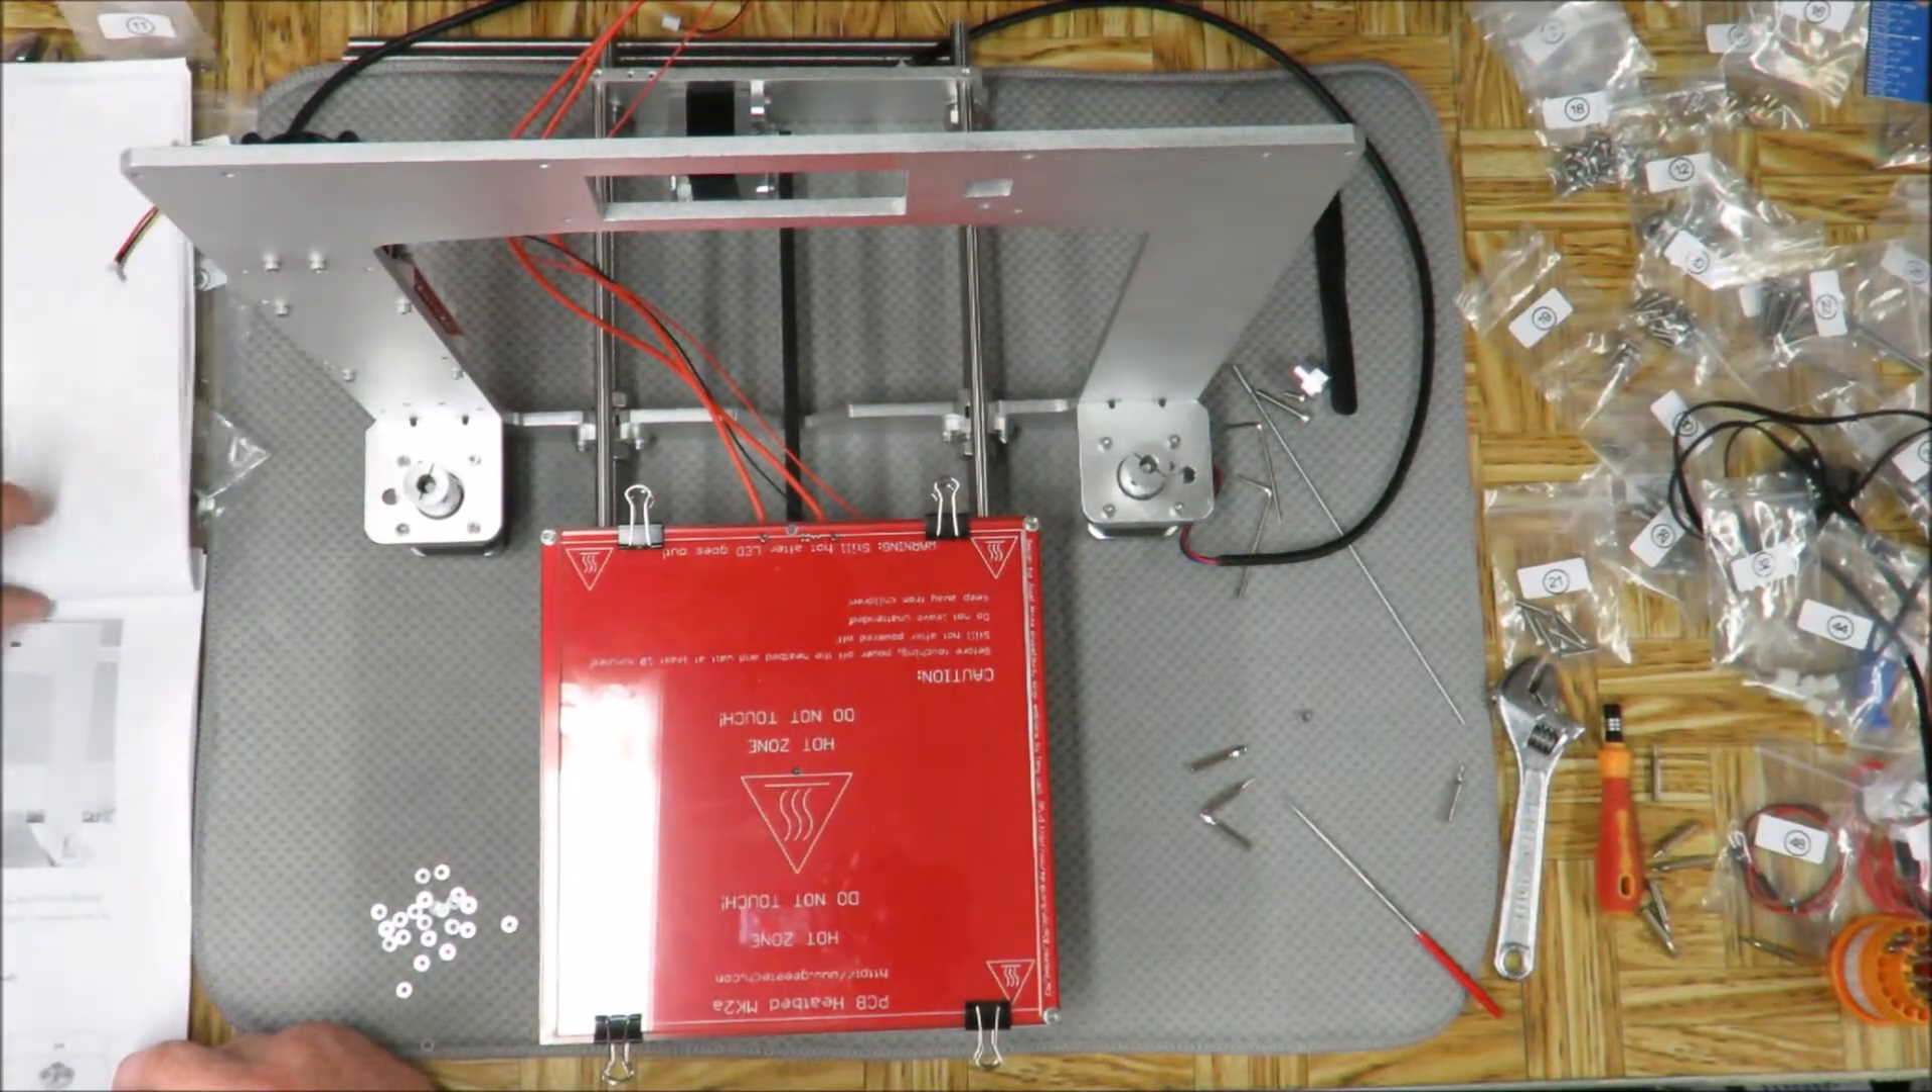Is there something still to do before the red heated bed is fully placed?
No.